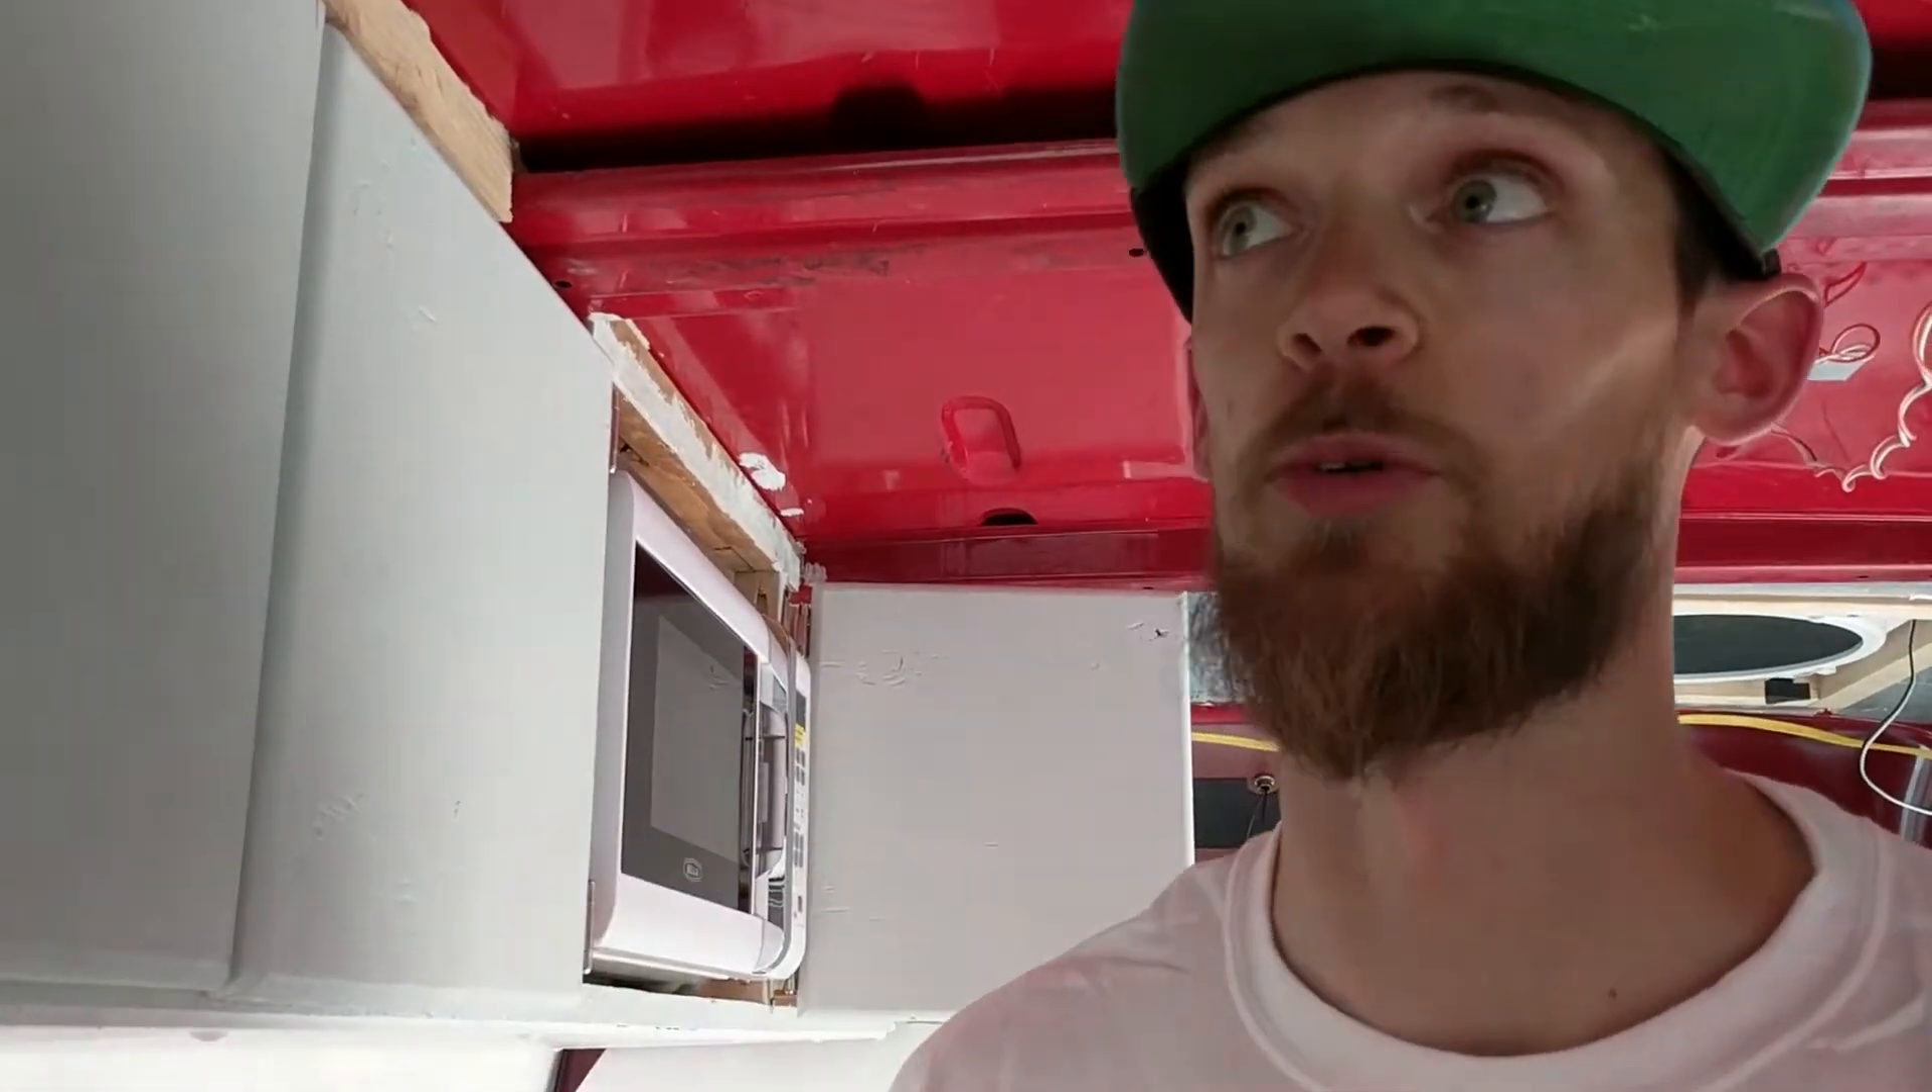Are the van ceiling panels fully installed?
No.